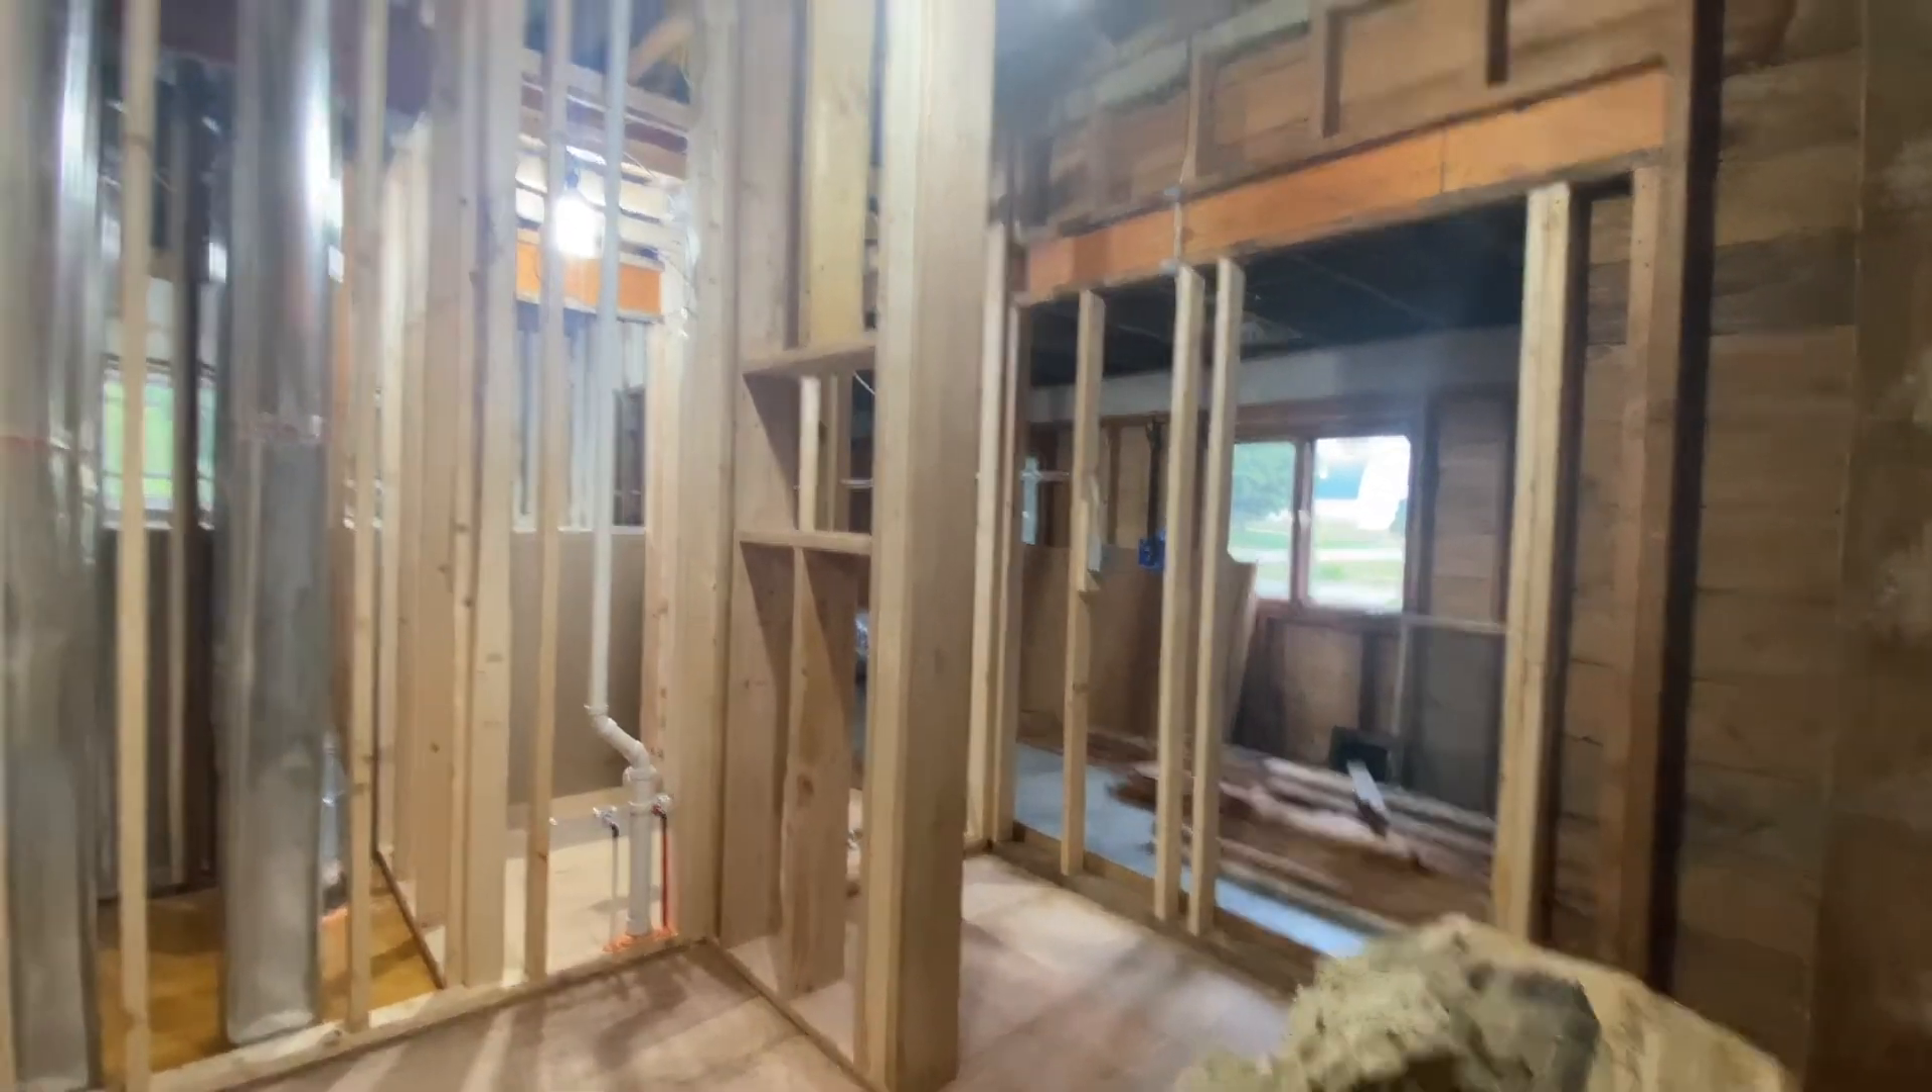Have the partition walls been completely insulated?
No.